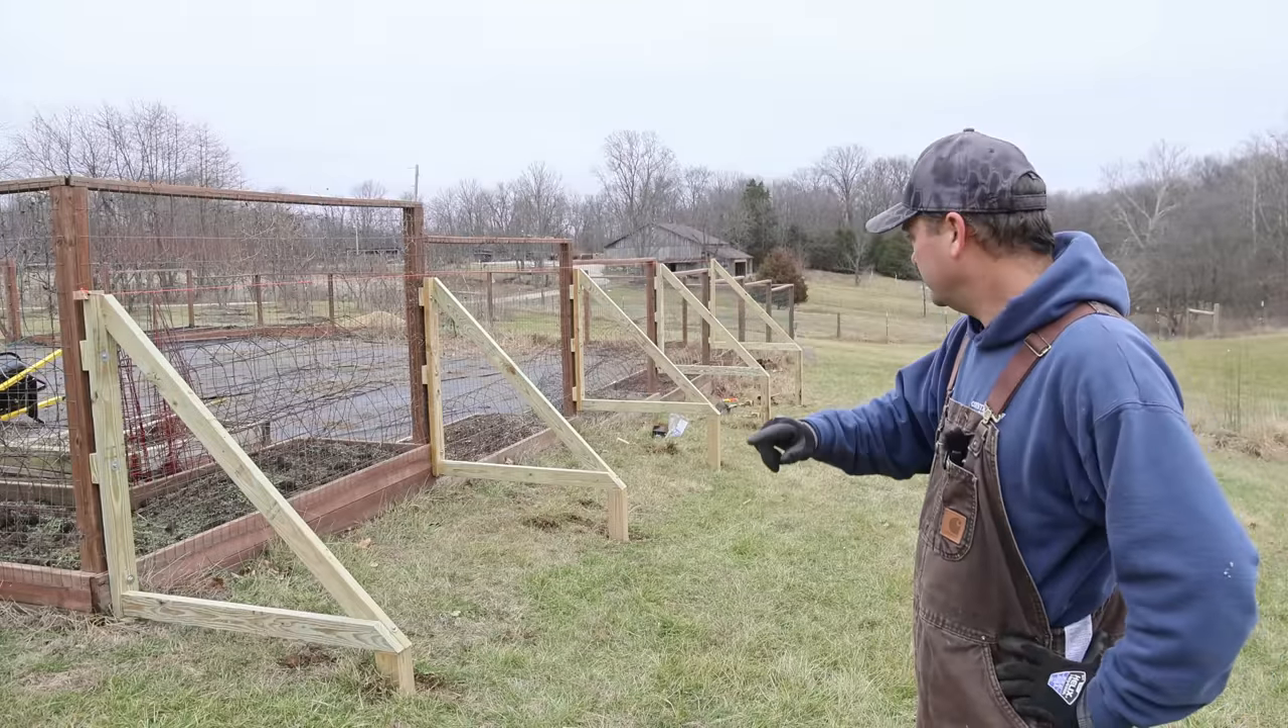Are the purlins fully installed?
No.